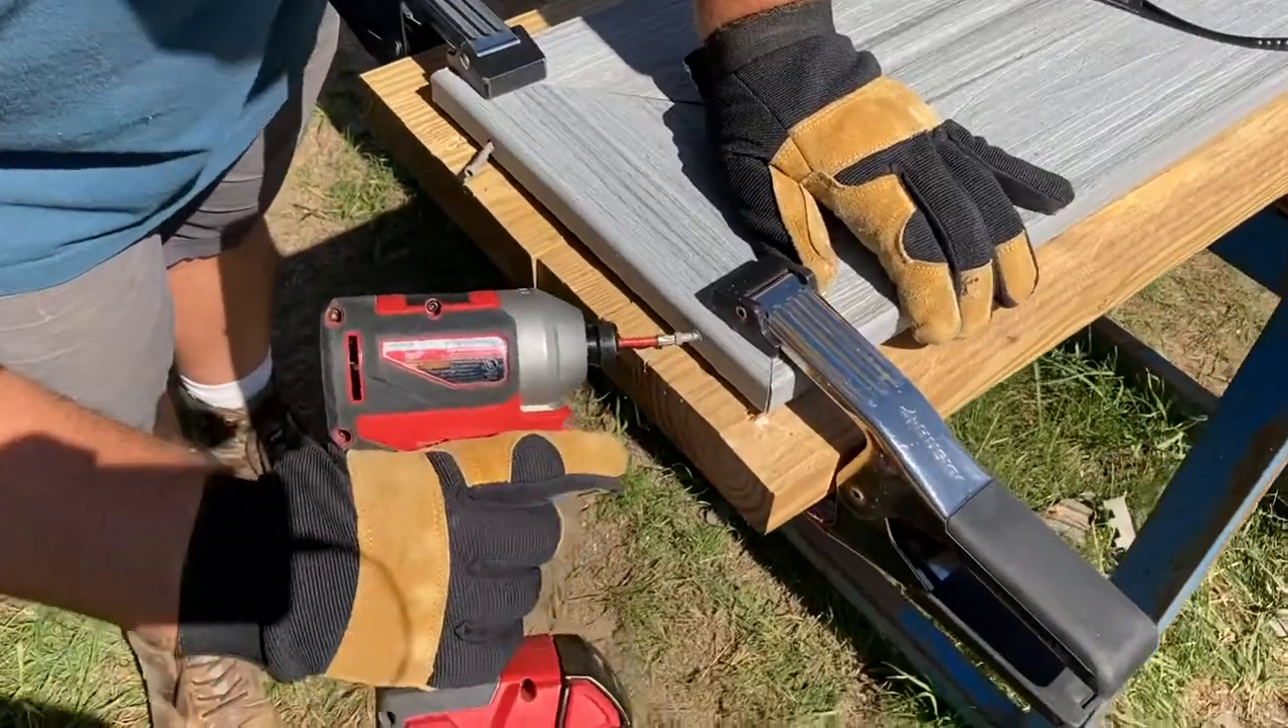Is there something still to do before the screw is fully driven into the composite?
Yes.